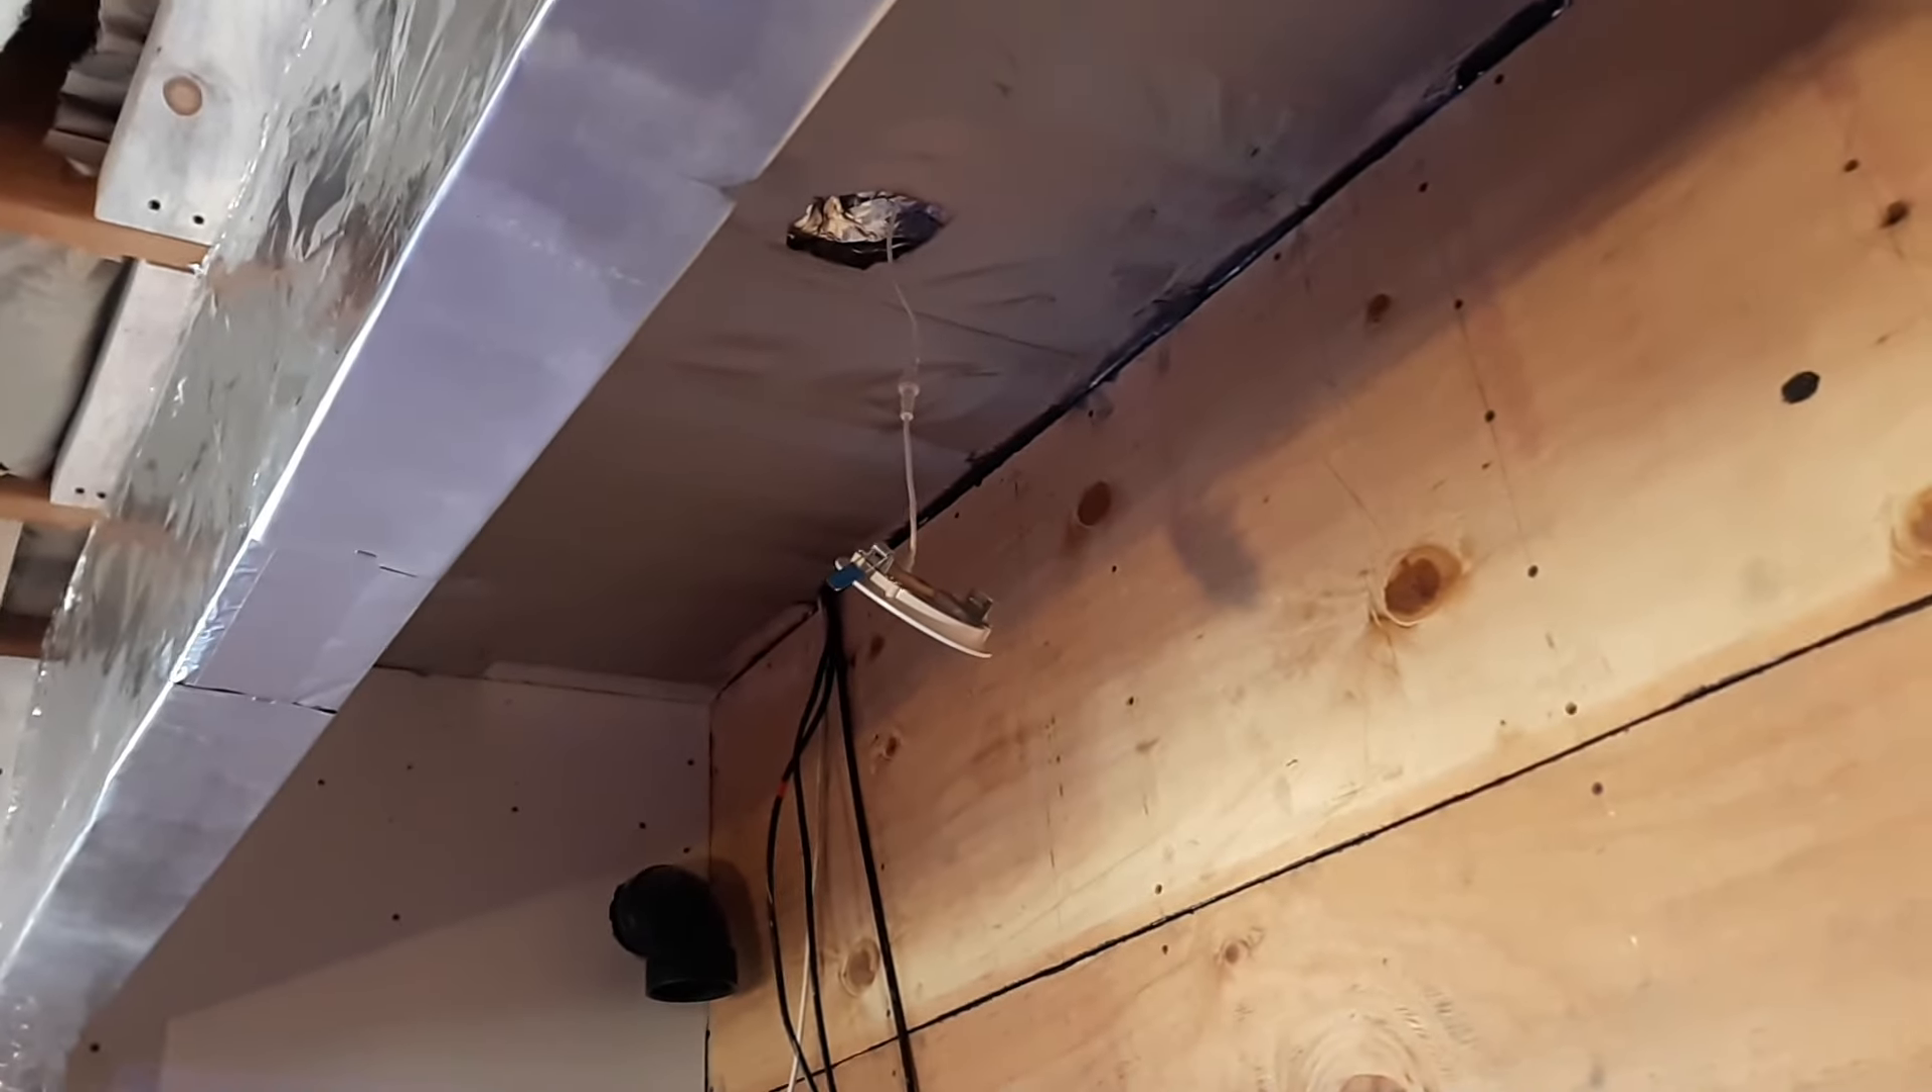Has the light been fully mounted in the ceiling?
No.